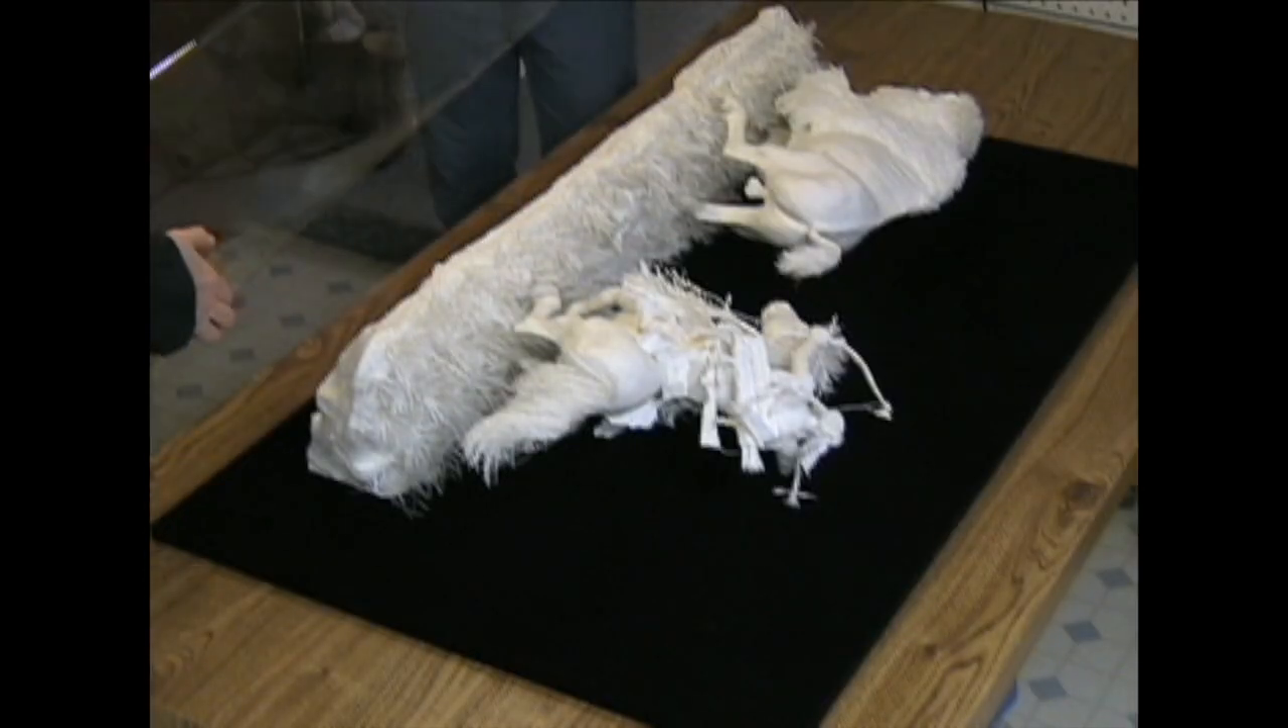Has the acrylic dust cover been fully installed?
No.